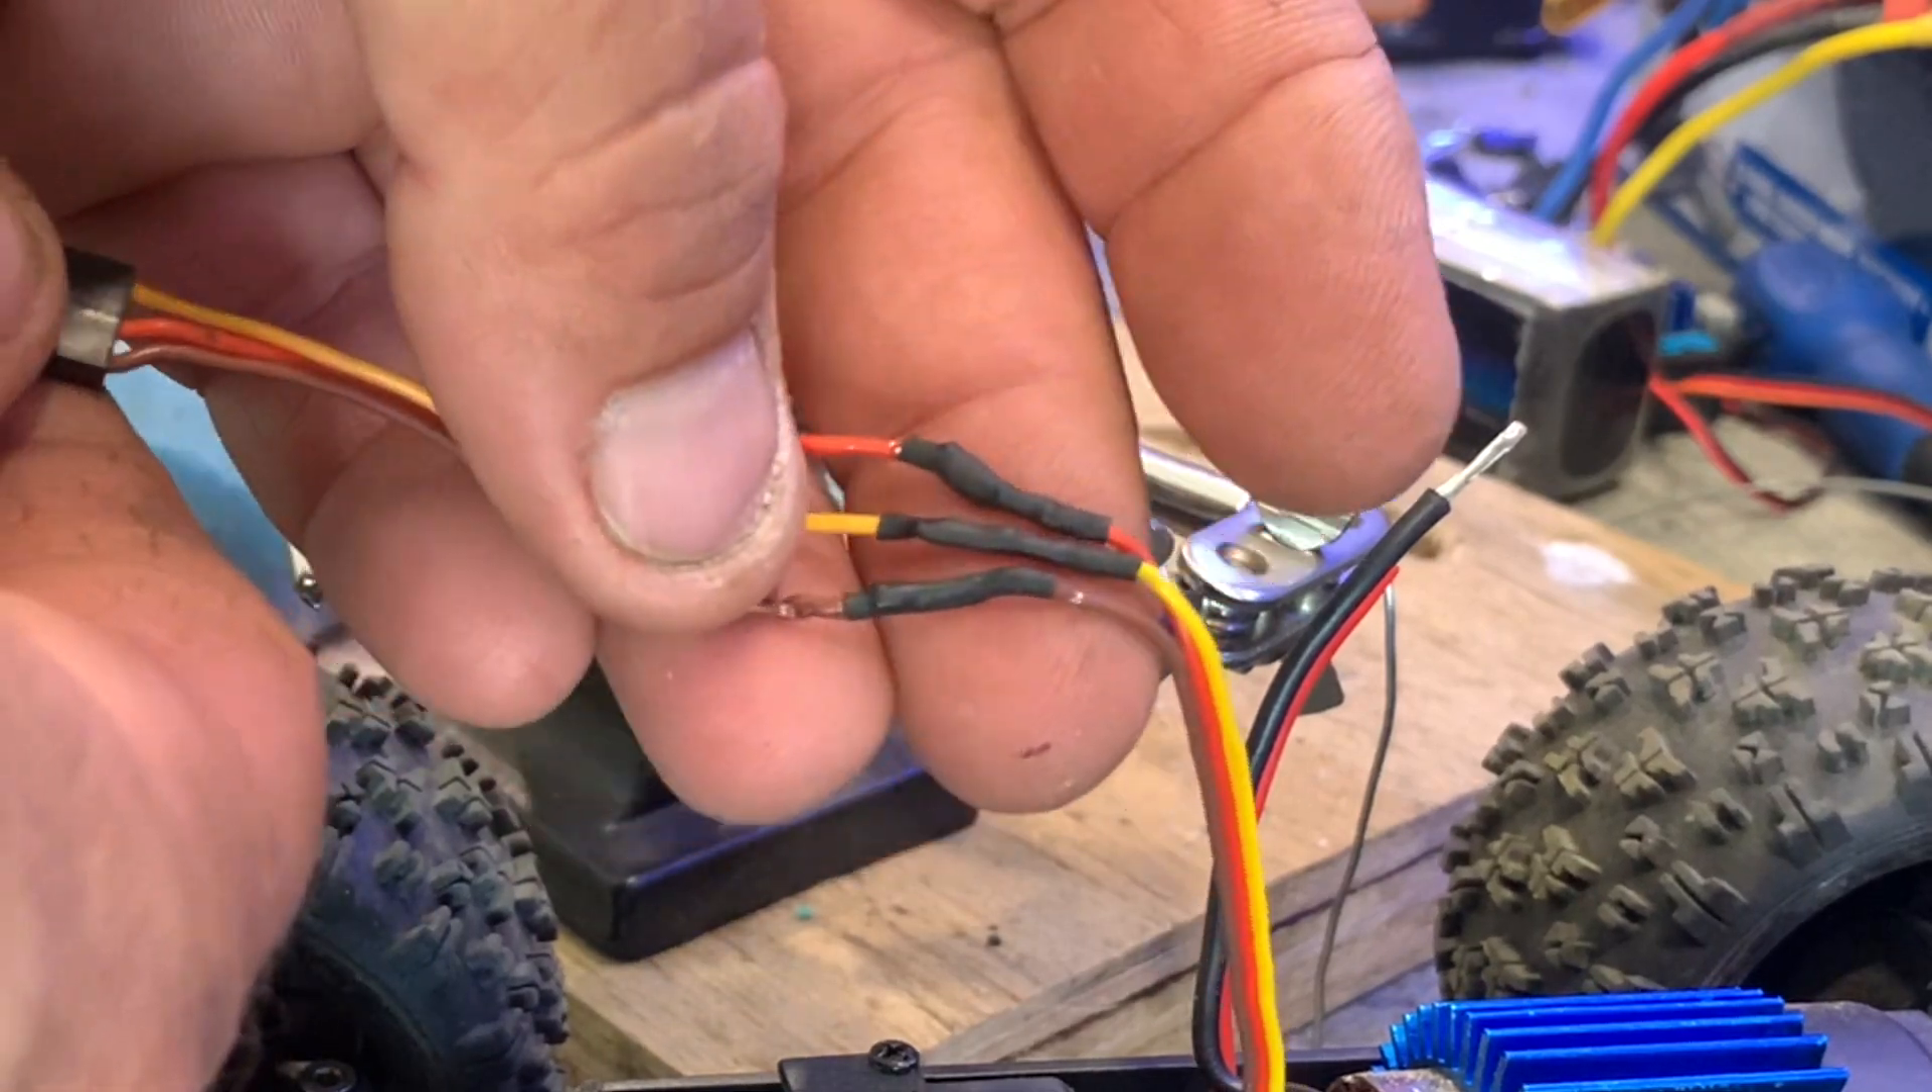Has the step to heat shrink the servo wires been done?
Yes.